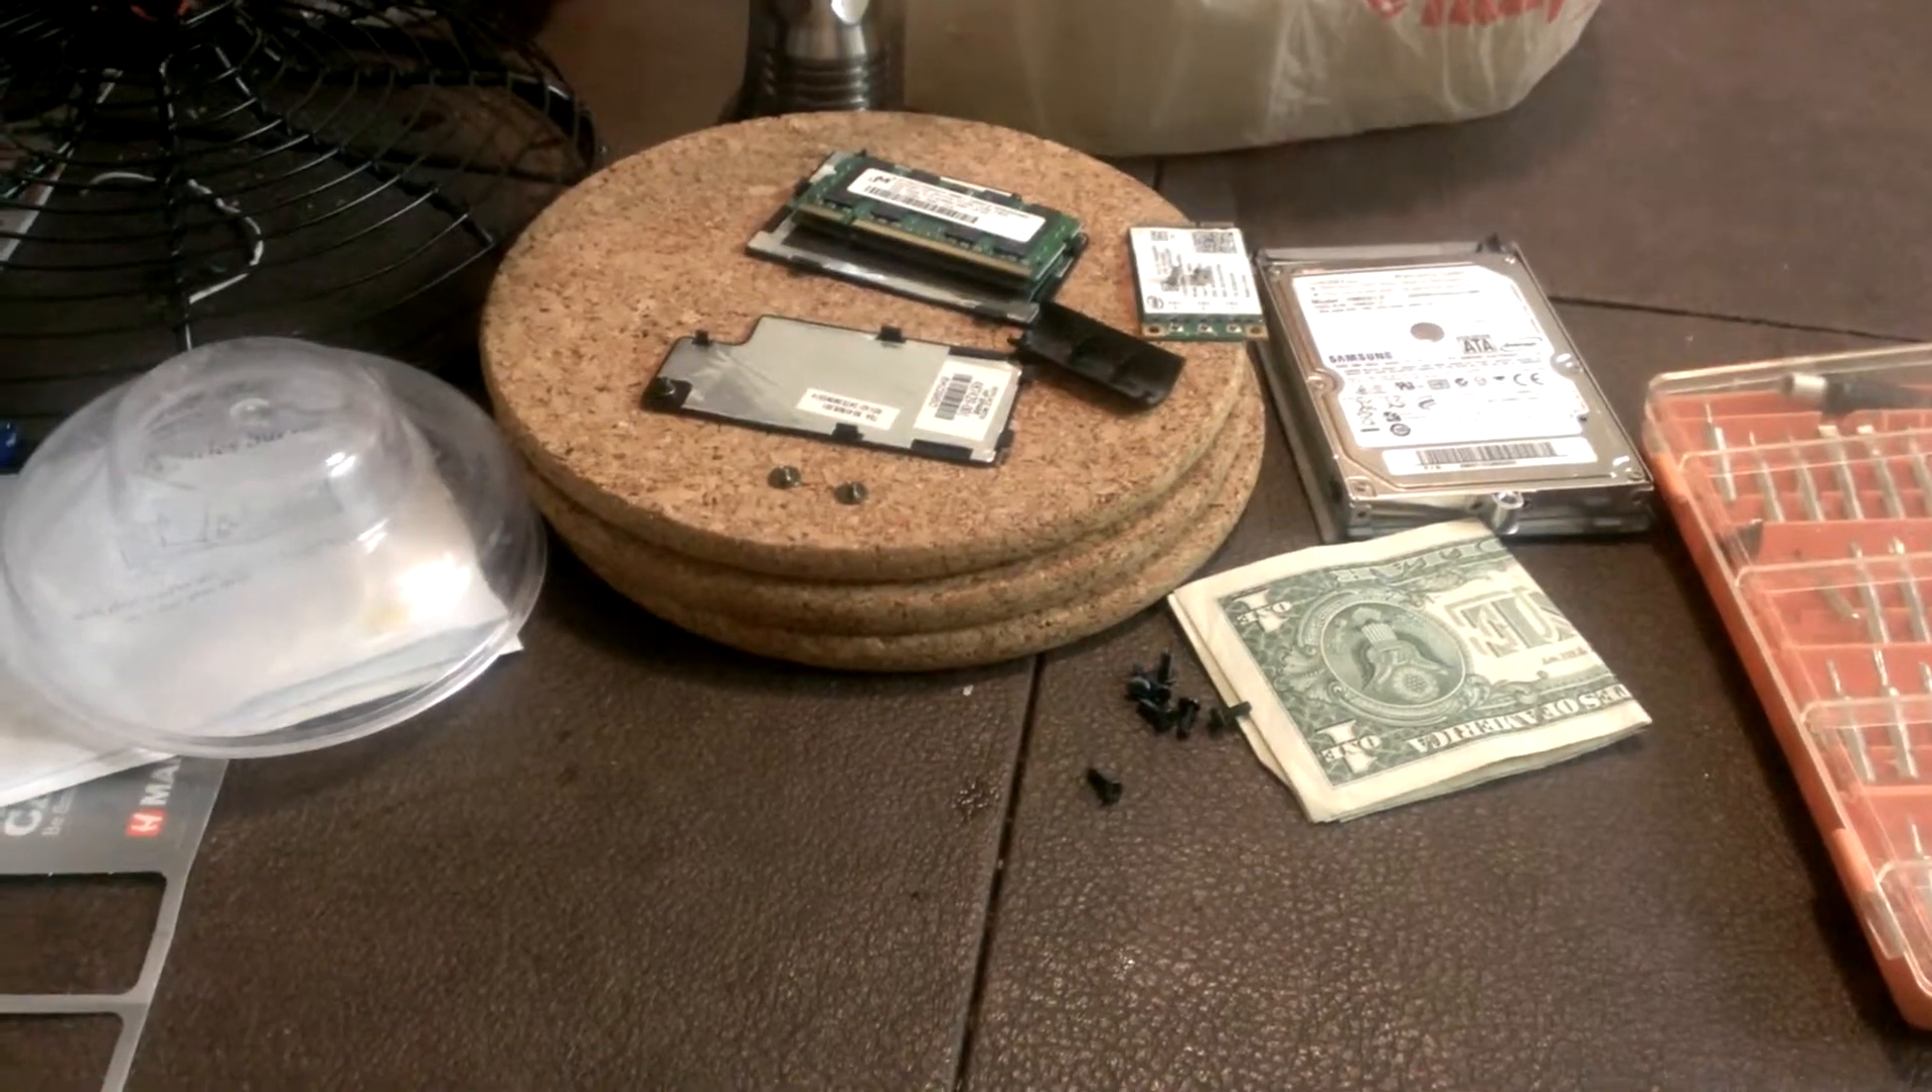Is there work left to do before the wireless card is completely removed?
No.